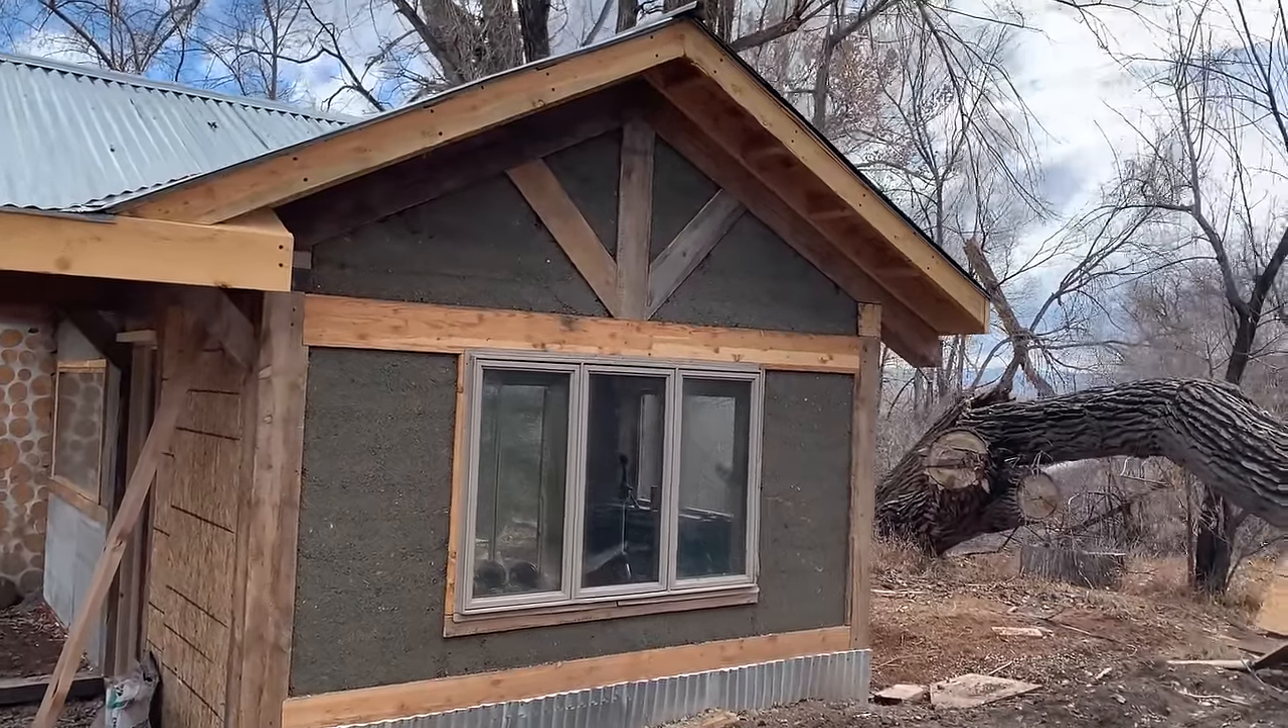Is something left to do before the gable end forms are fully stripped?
No.